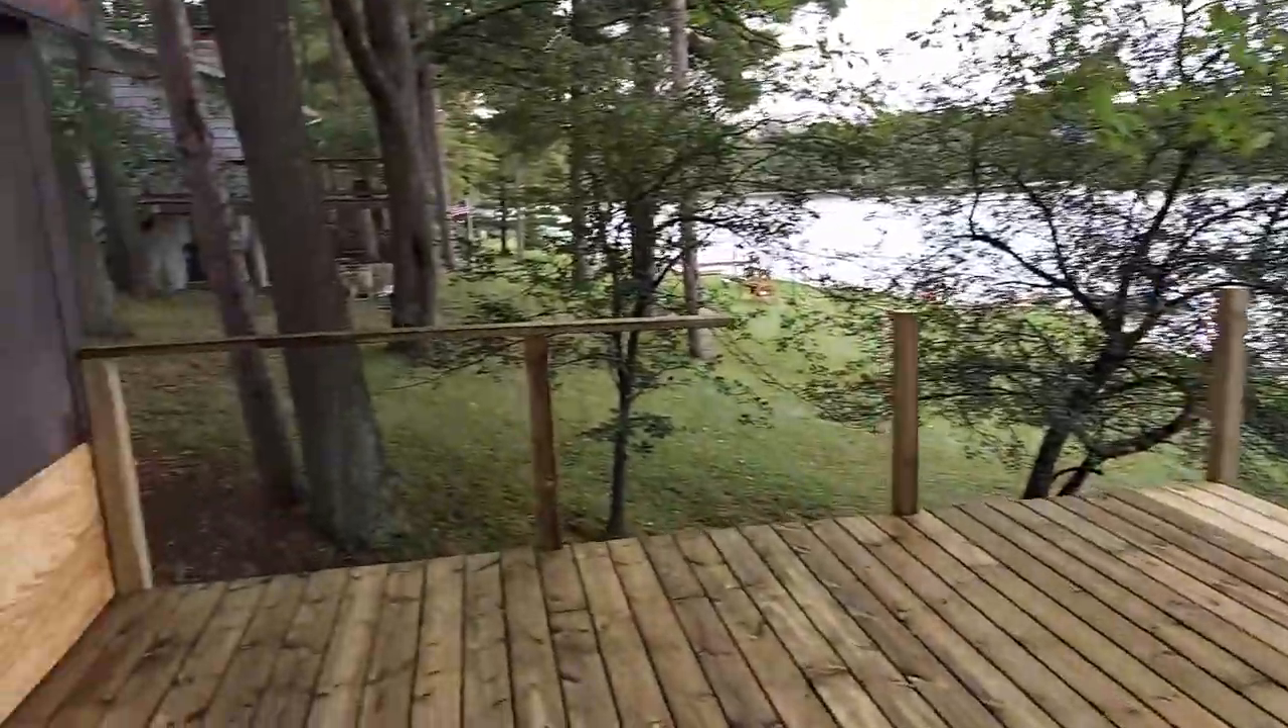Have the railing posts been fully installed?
Yes.